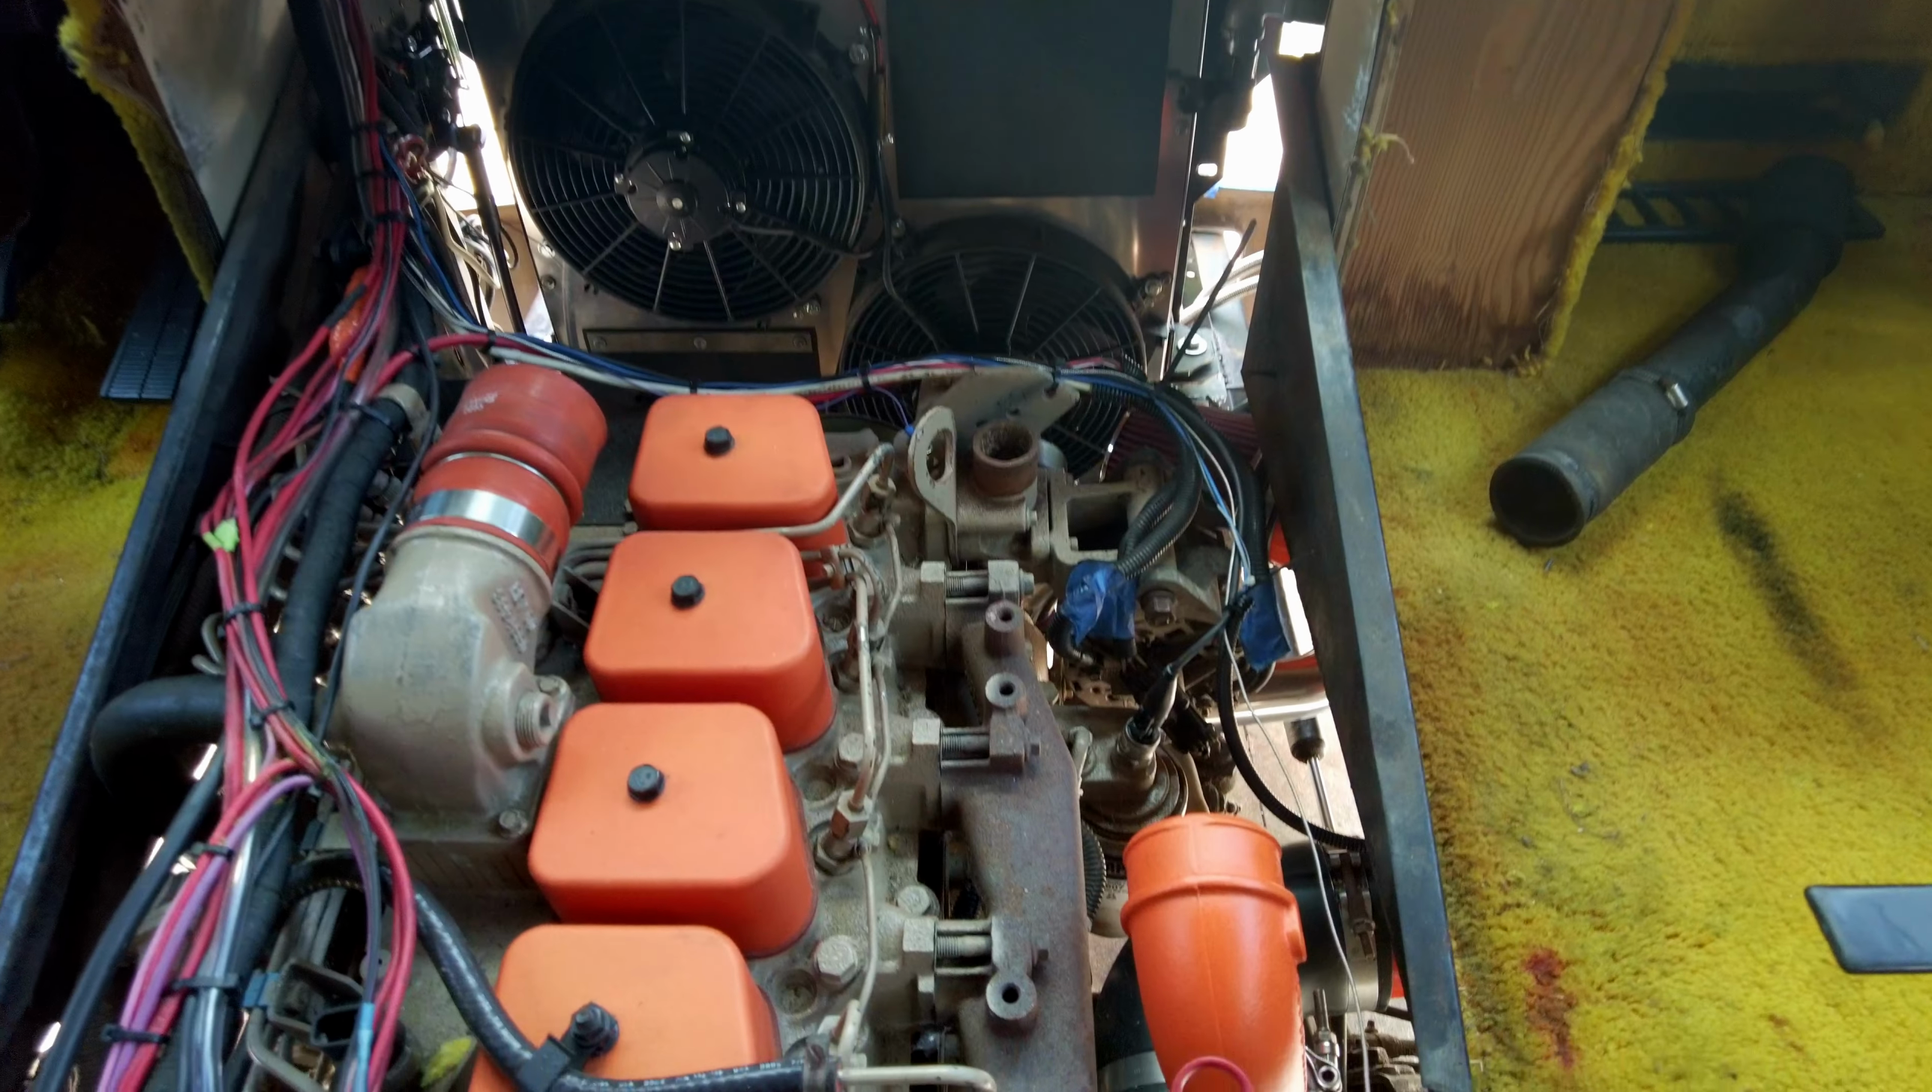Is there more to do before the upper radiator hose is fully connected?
Yes.